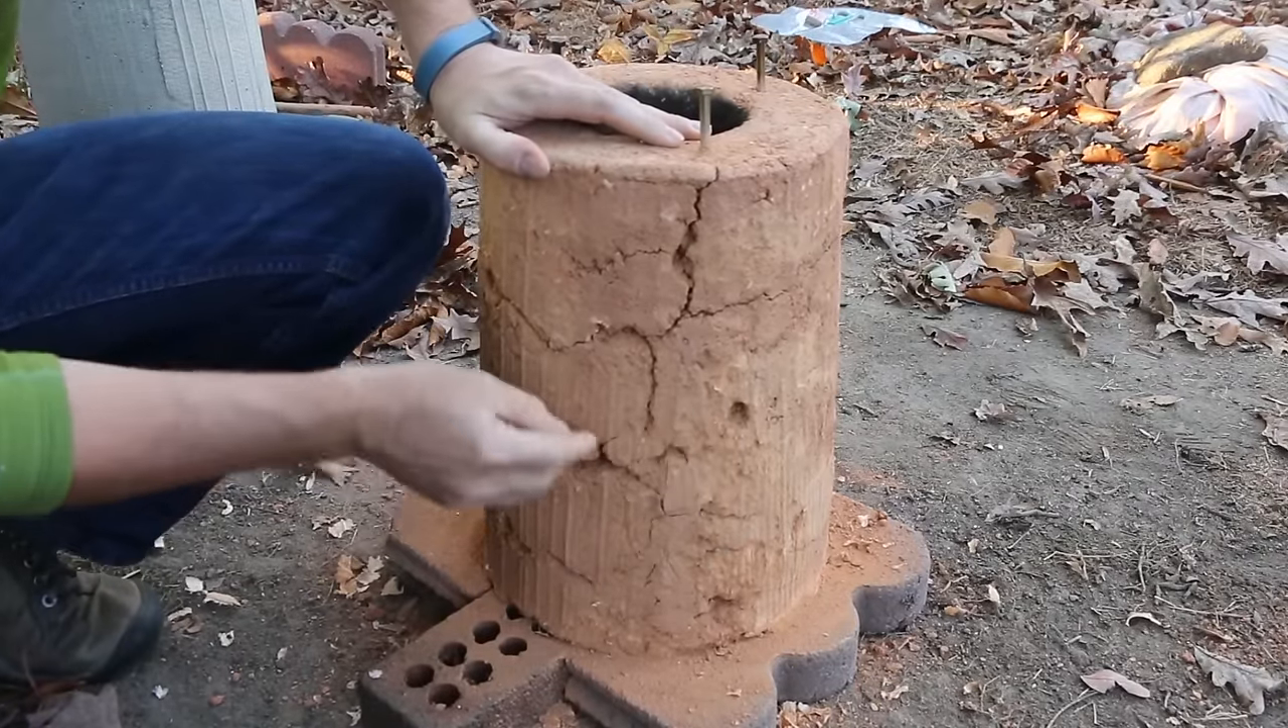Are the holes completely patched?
No.